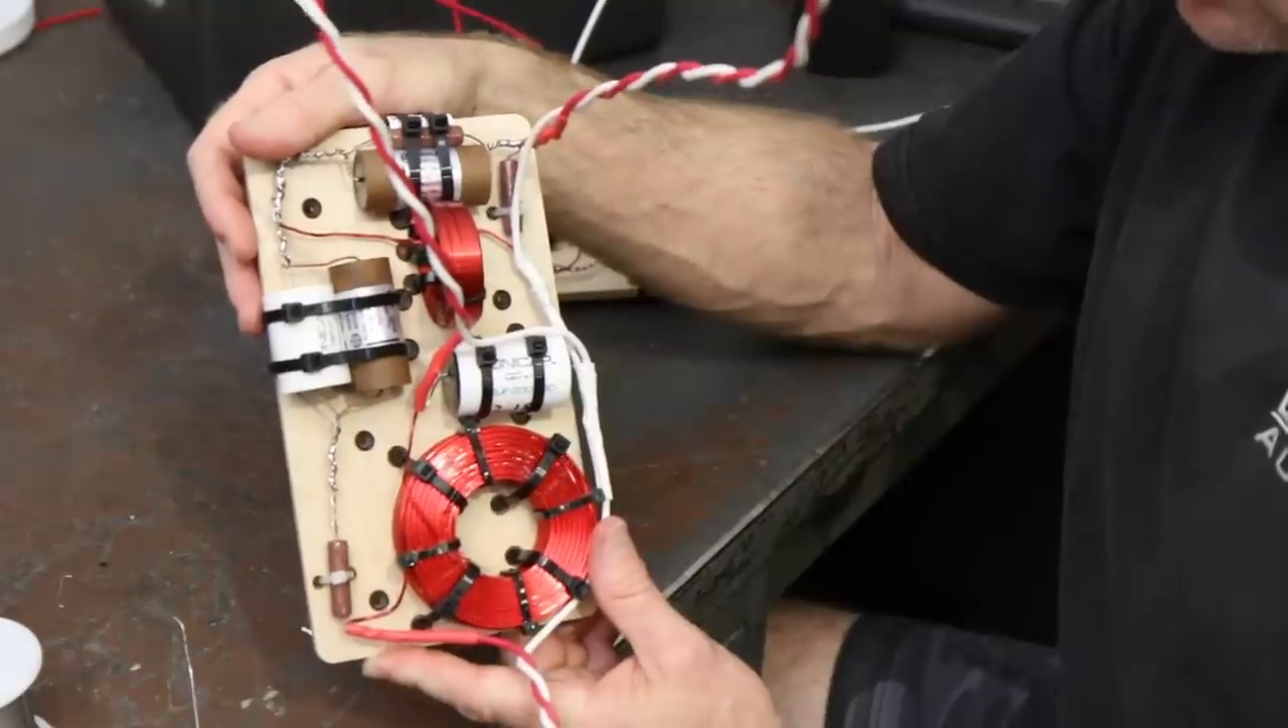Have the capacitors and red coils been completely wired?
Yes.